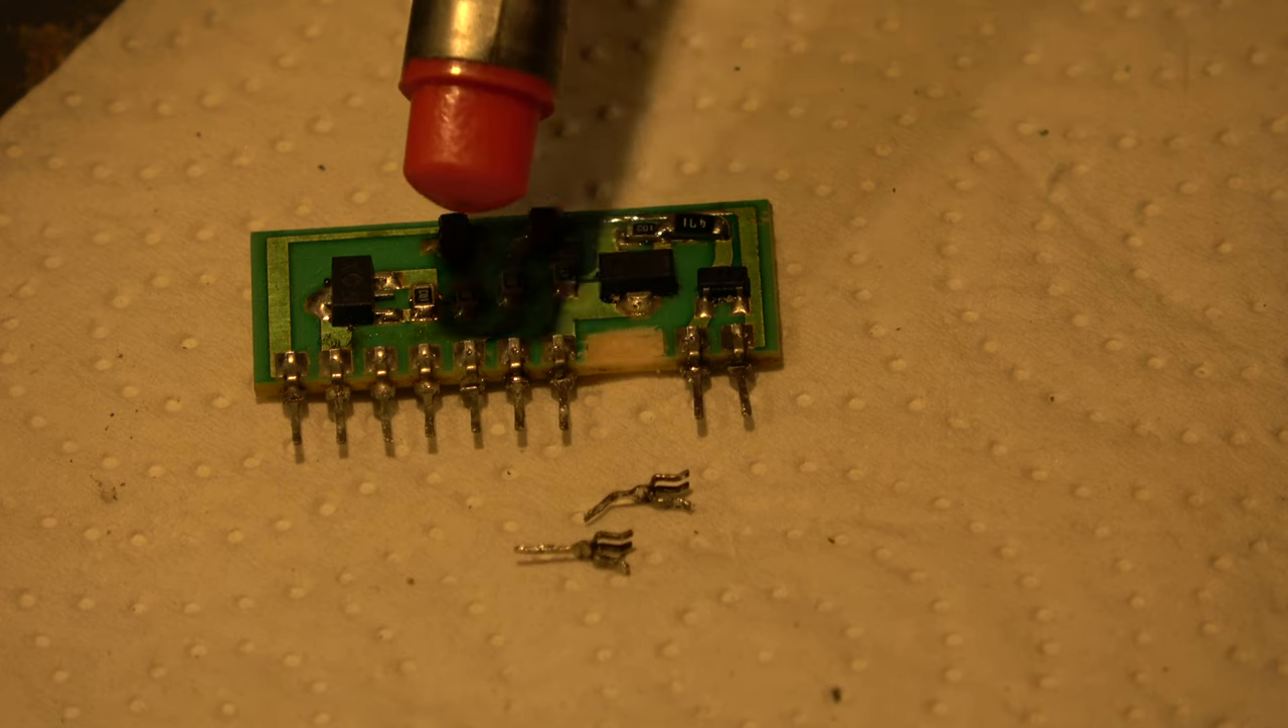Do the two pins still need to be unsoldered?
No.